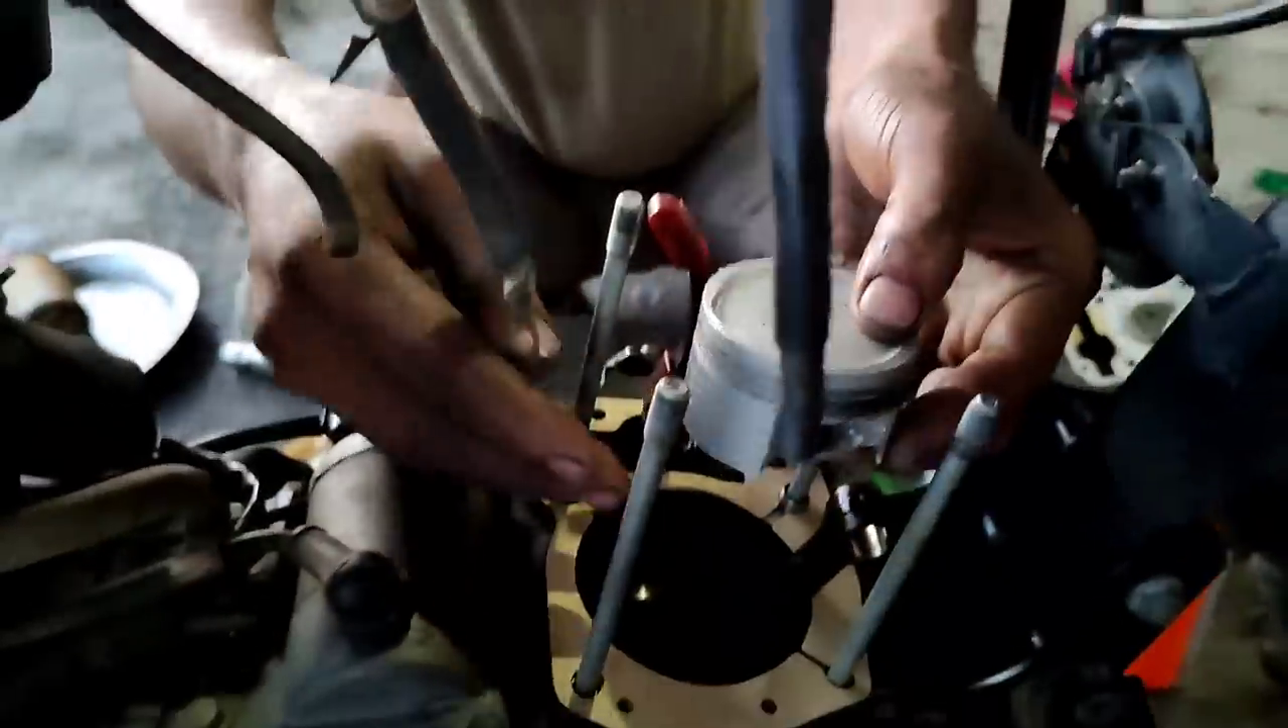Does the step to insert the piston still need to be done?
Yes.